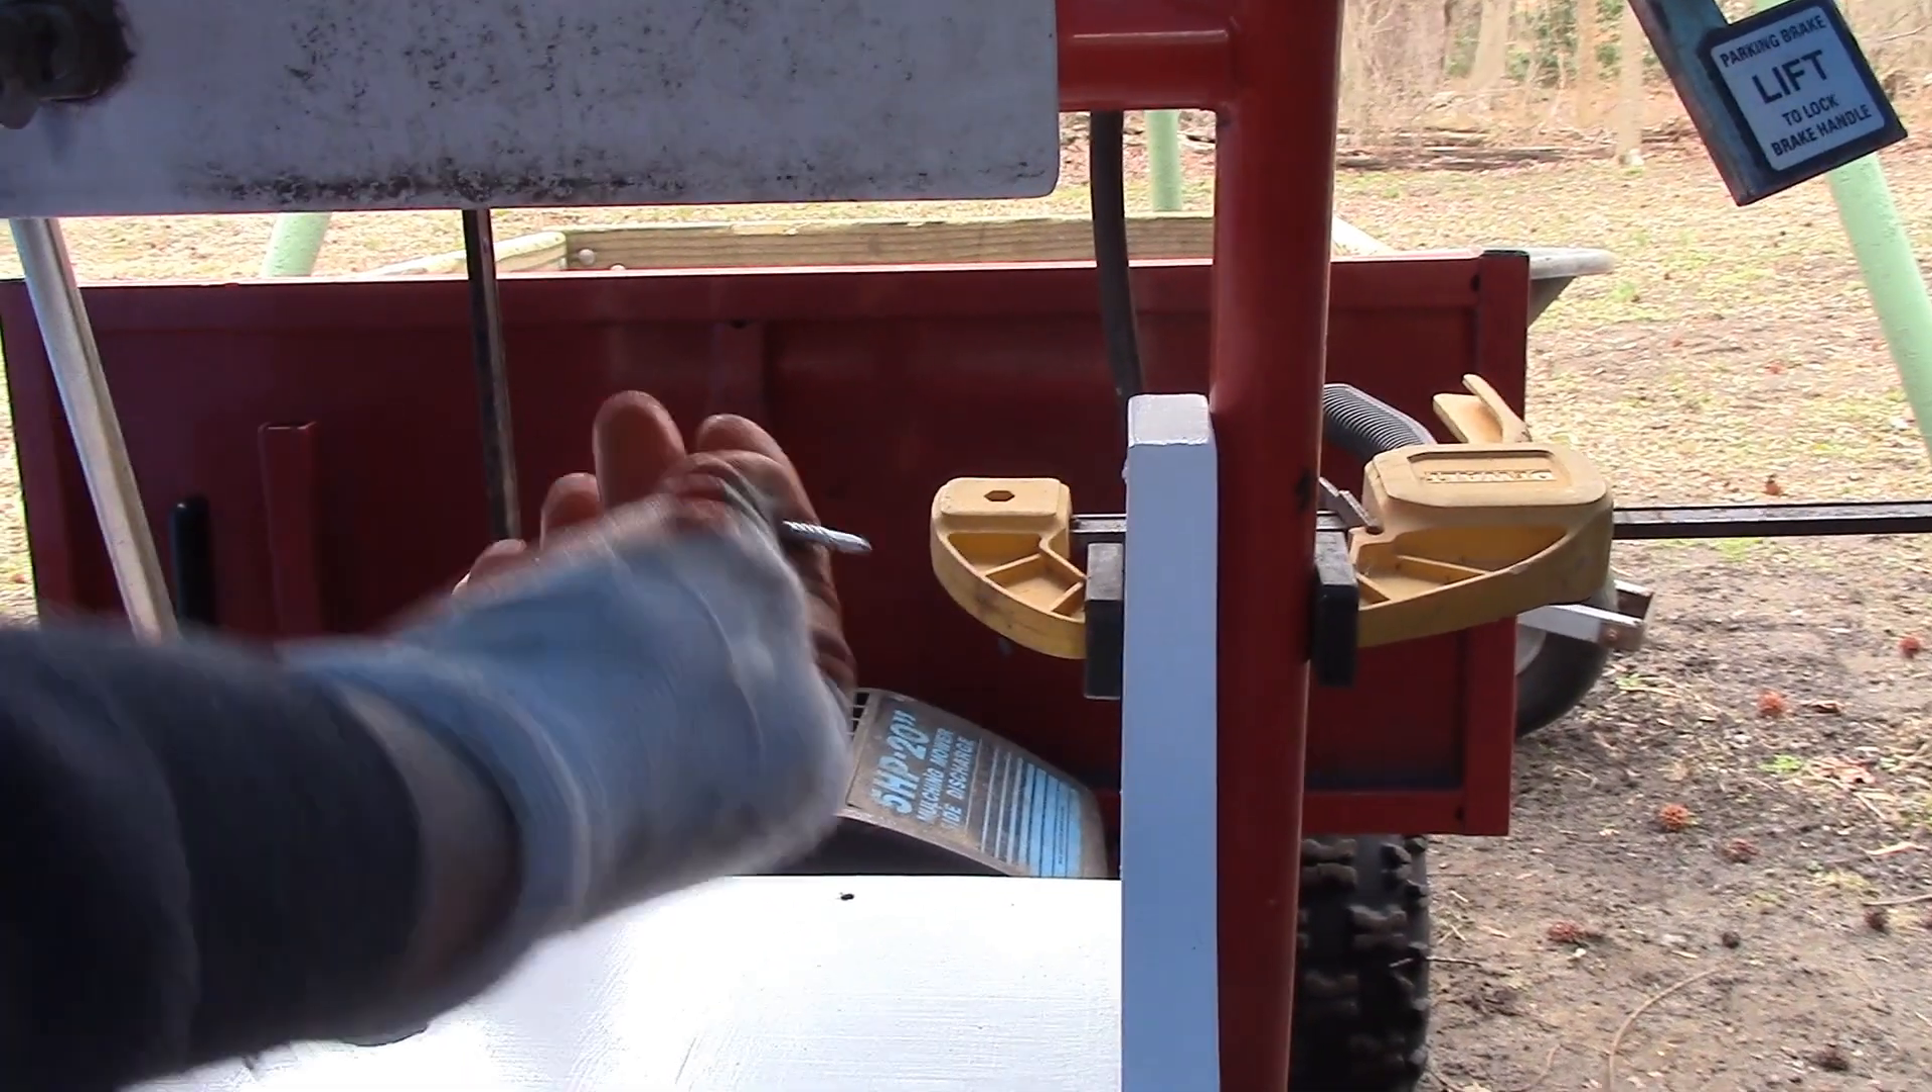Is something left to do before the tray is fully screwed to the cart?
Yes.